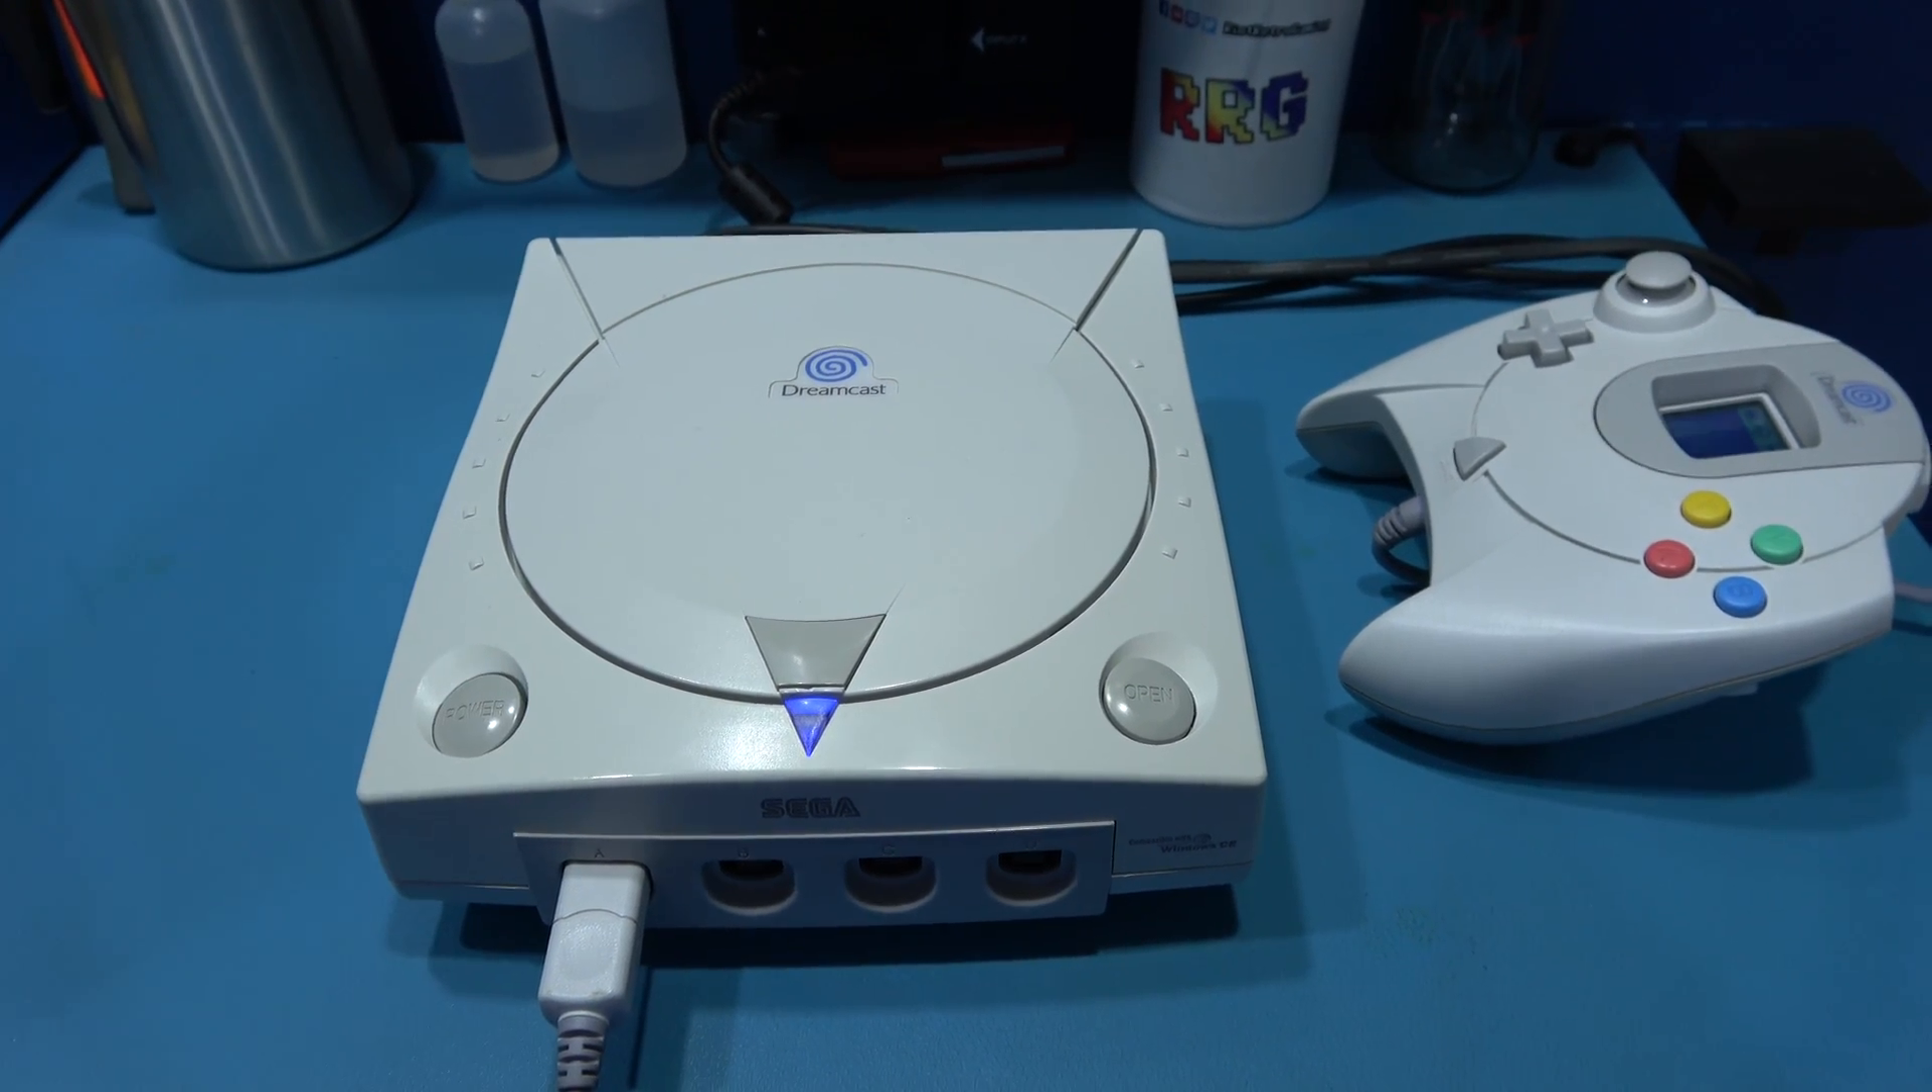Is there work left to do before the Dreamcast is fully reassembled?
No.